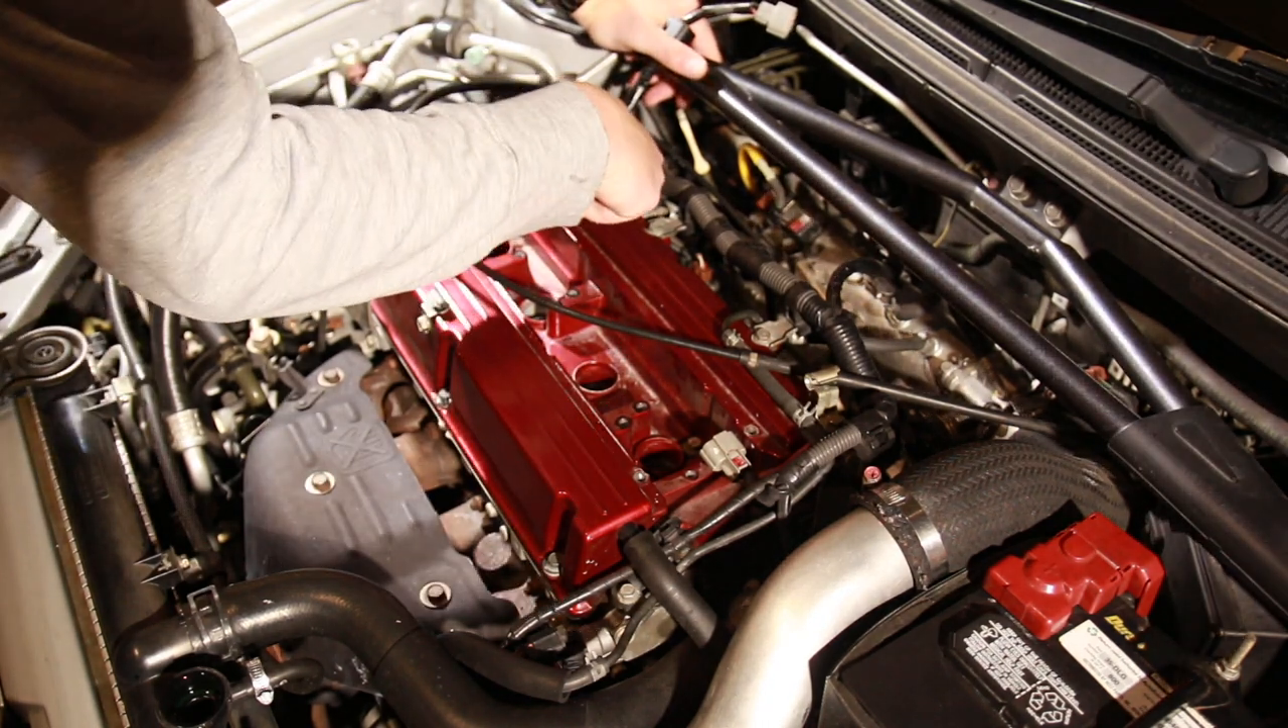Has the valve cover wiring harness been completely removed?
No.